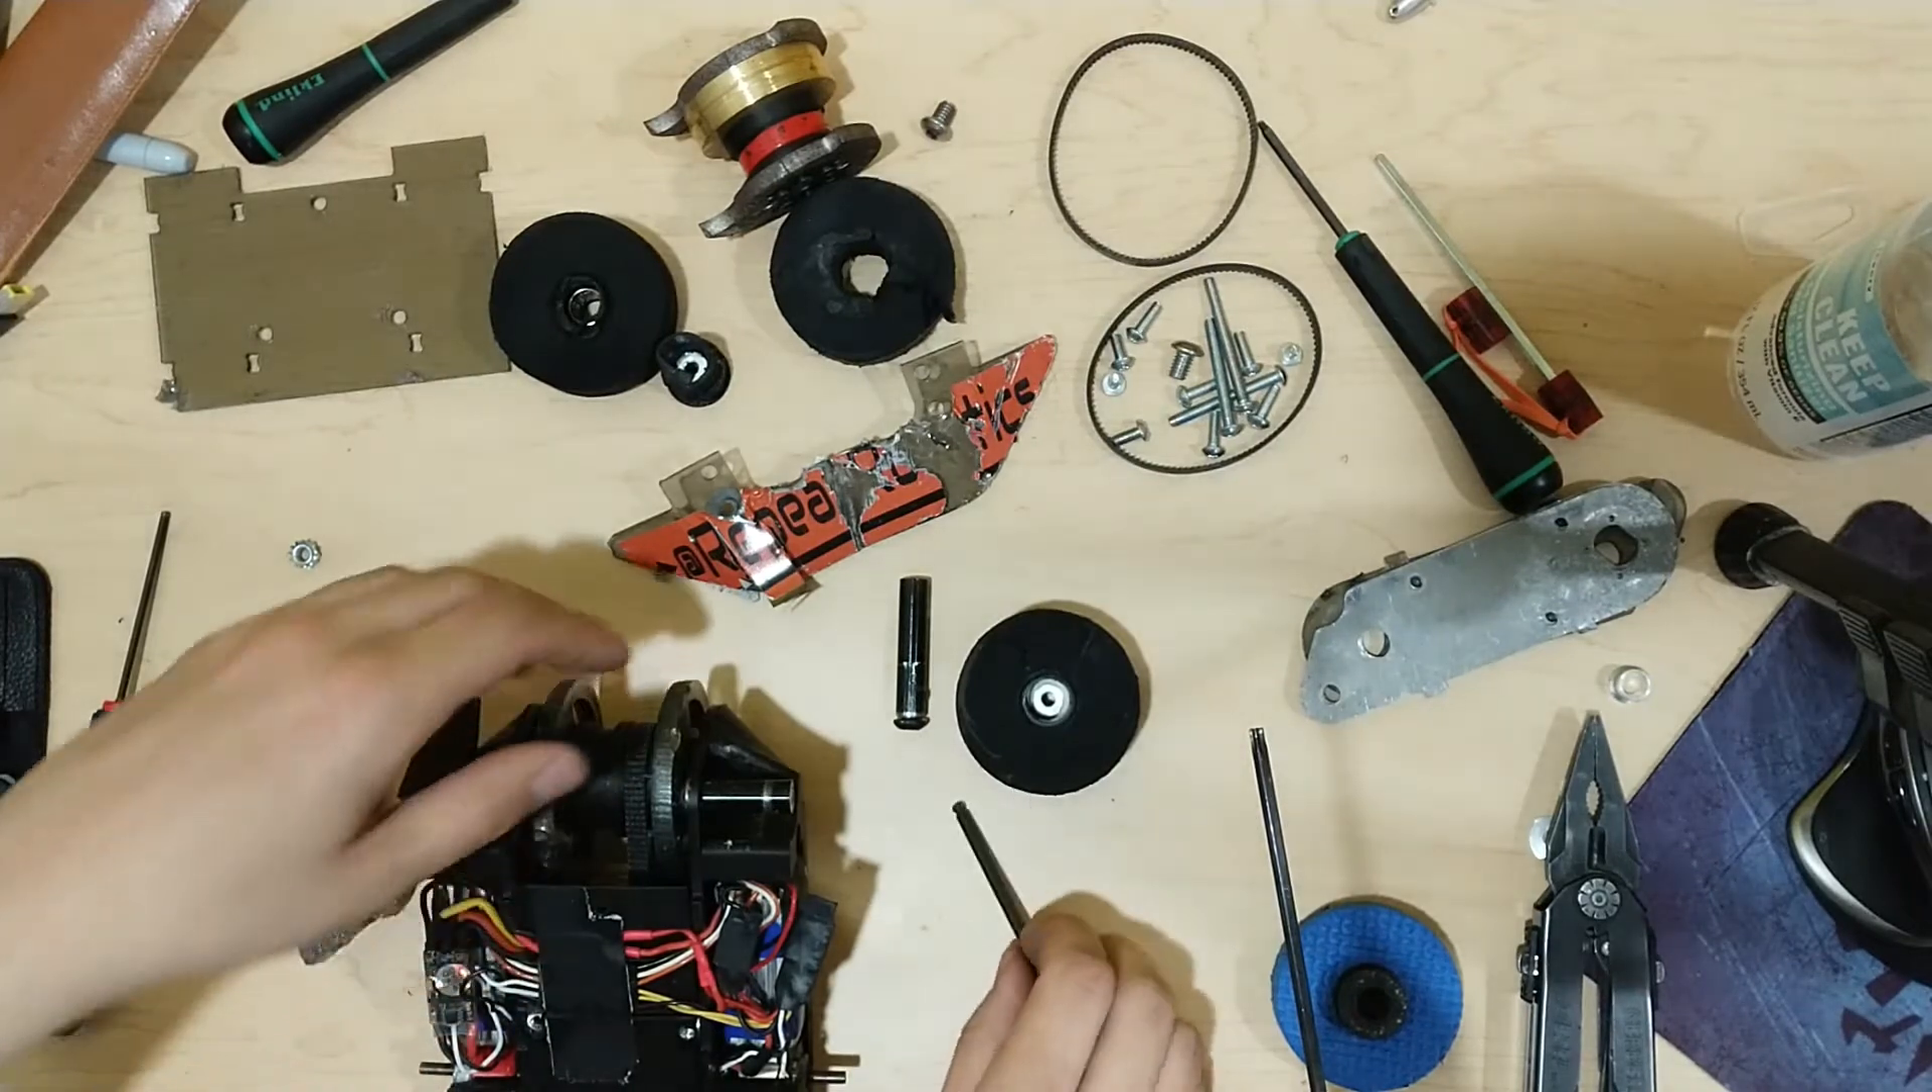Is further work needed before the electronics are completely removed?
Yes.